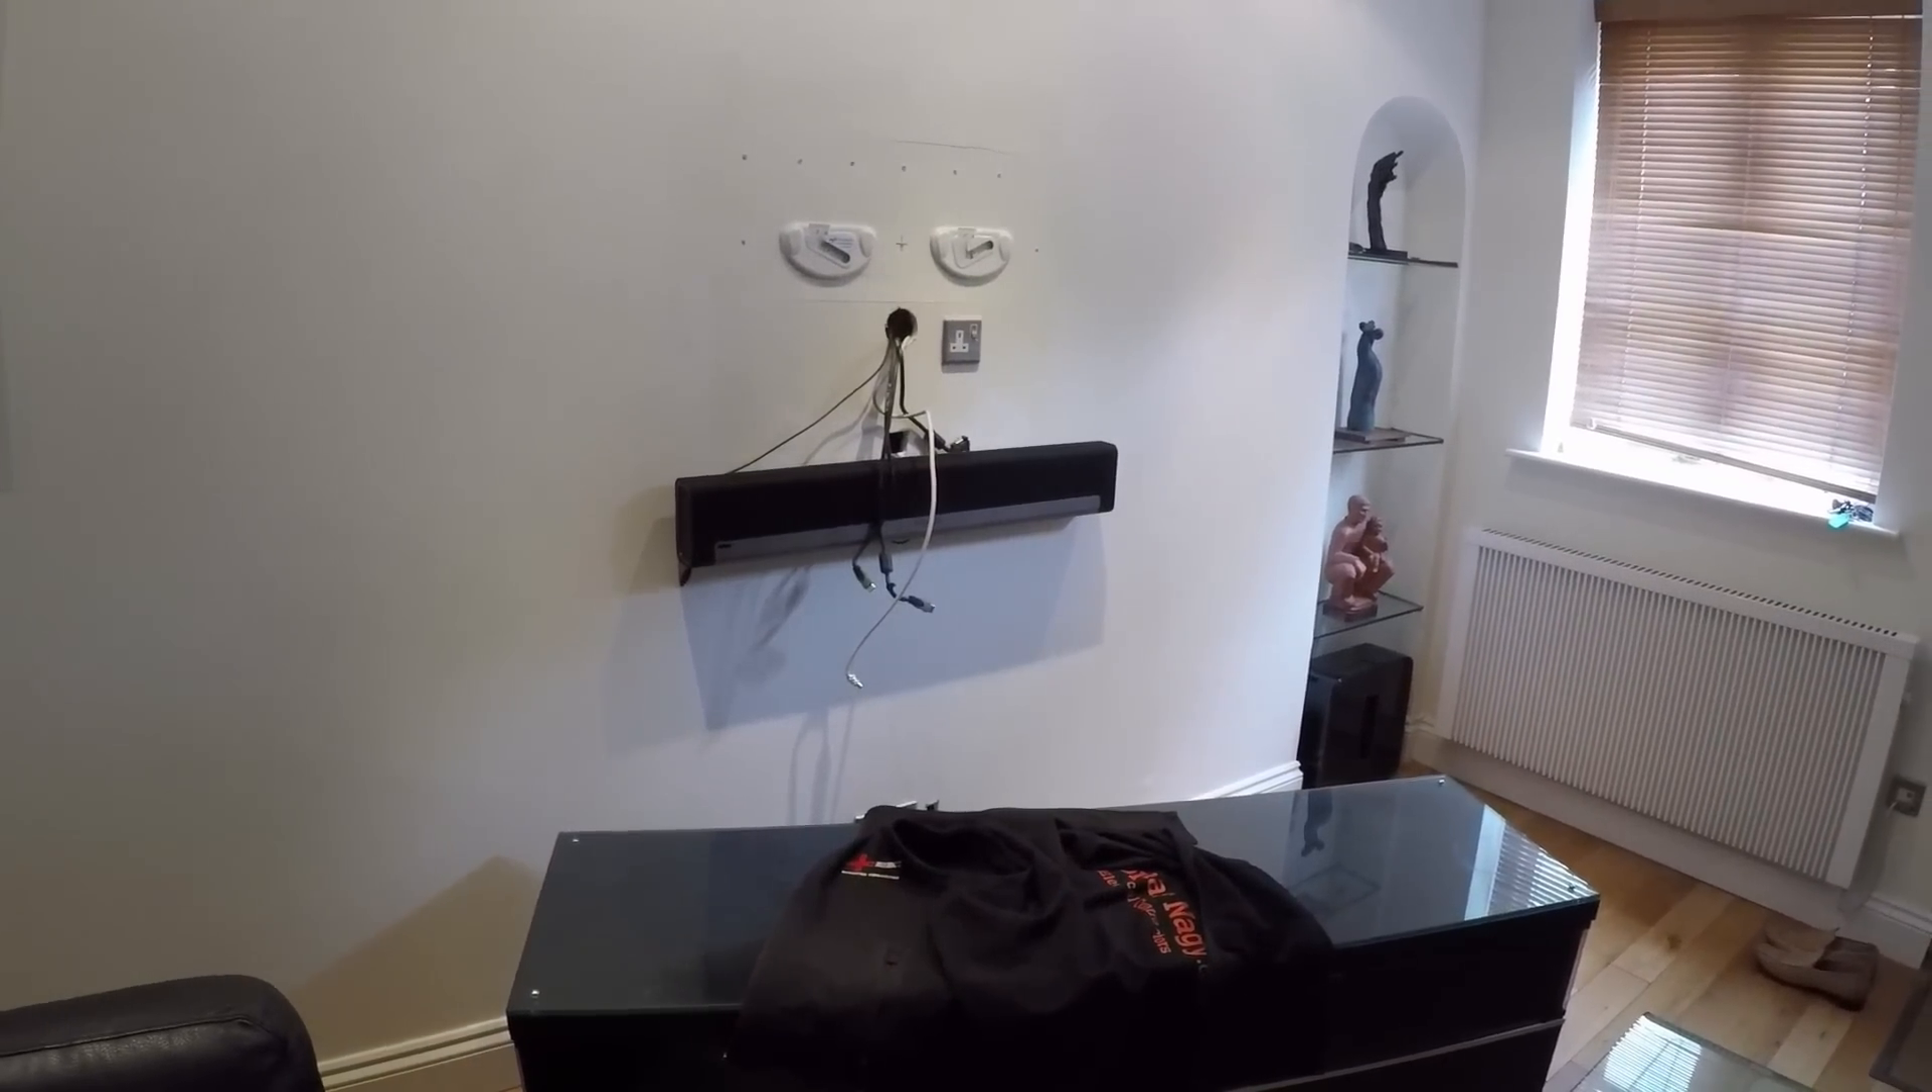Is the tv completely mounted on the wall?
No.